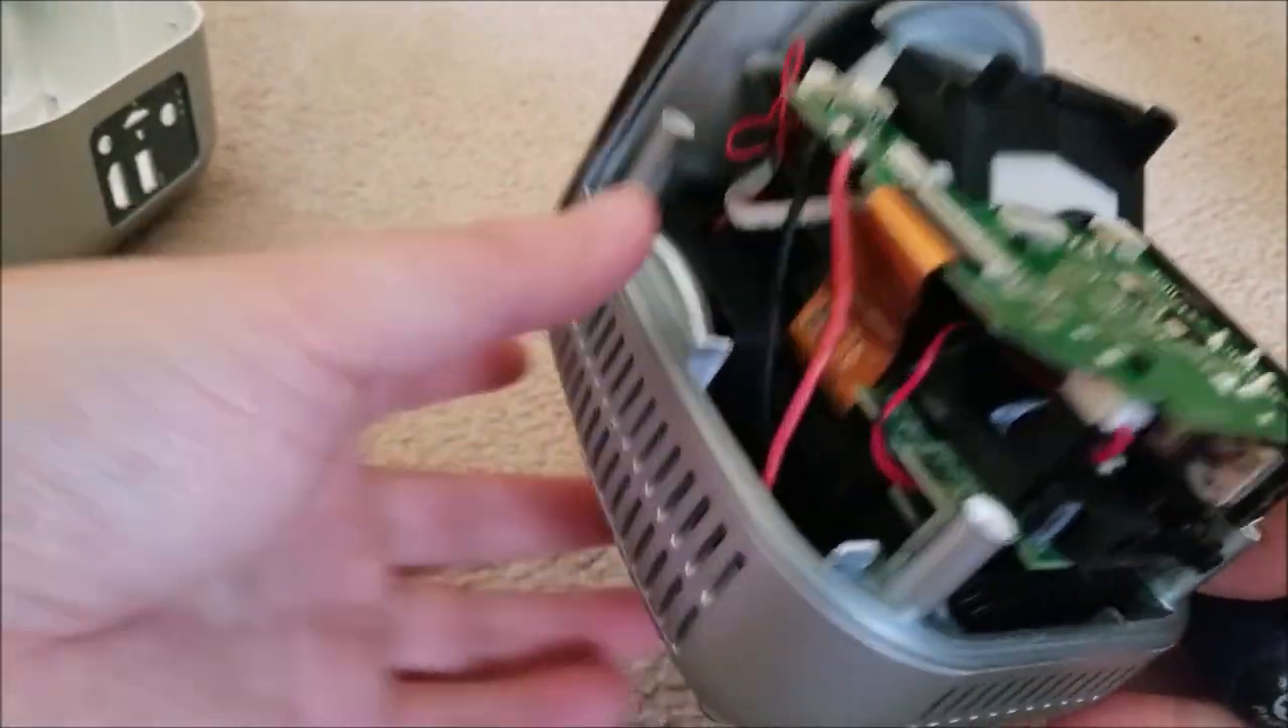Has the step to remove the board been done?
No.